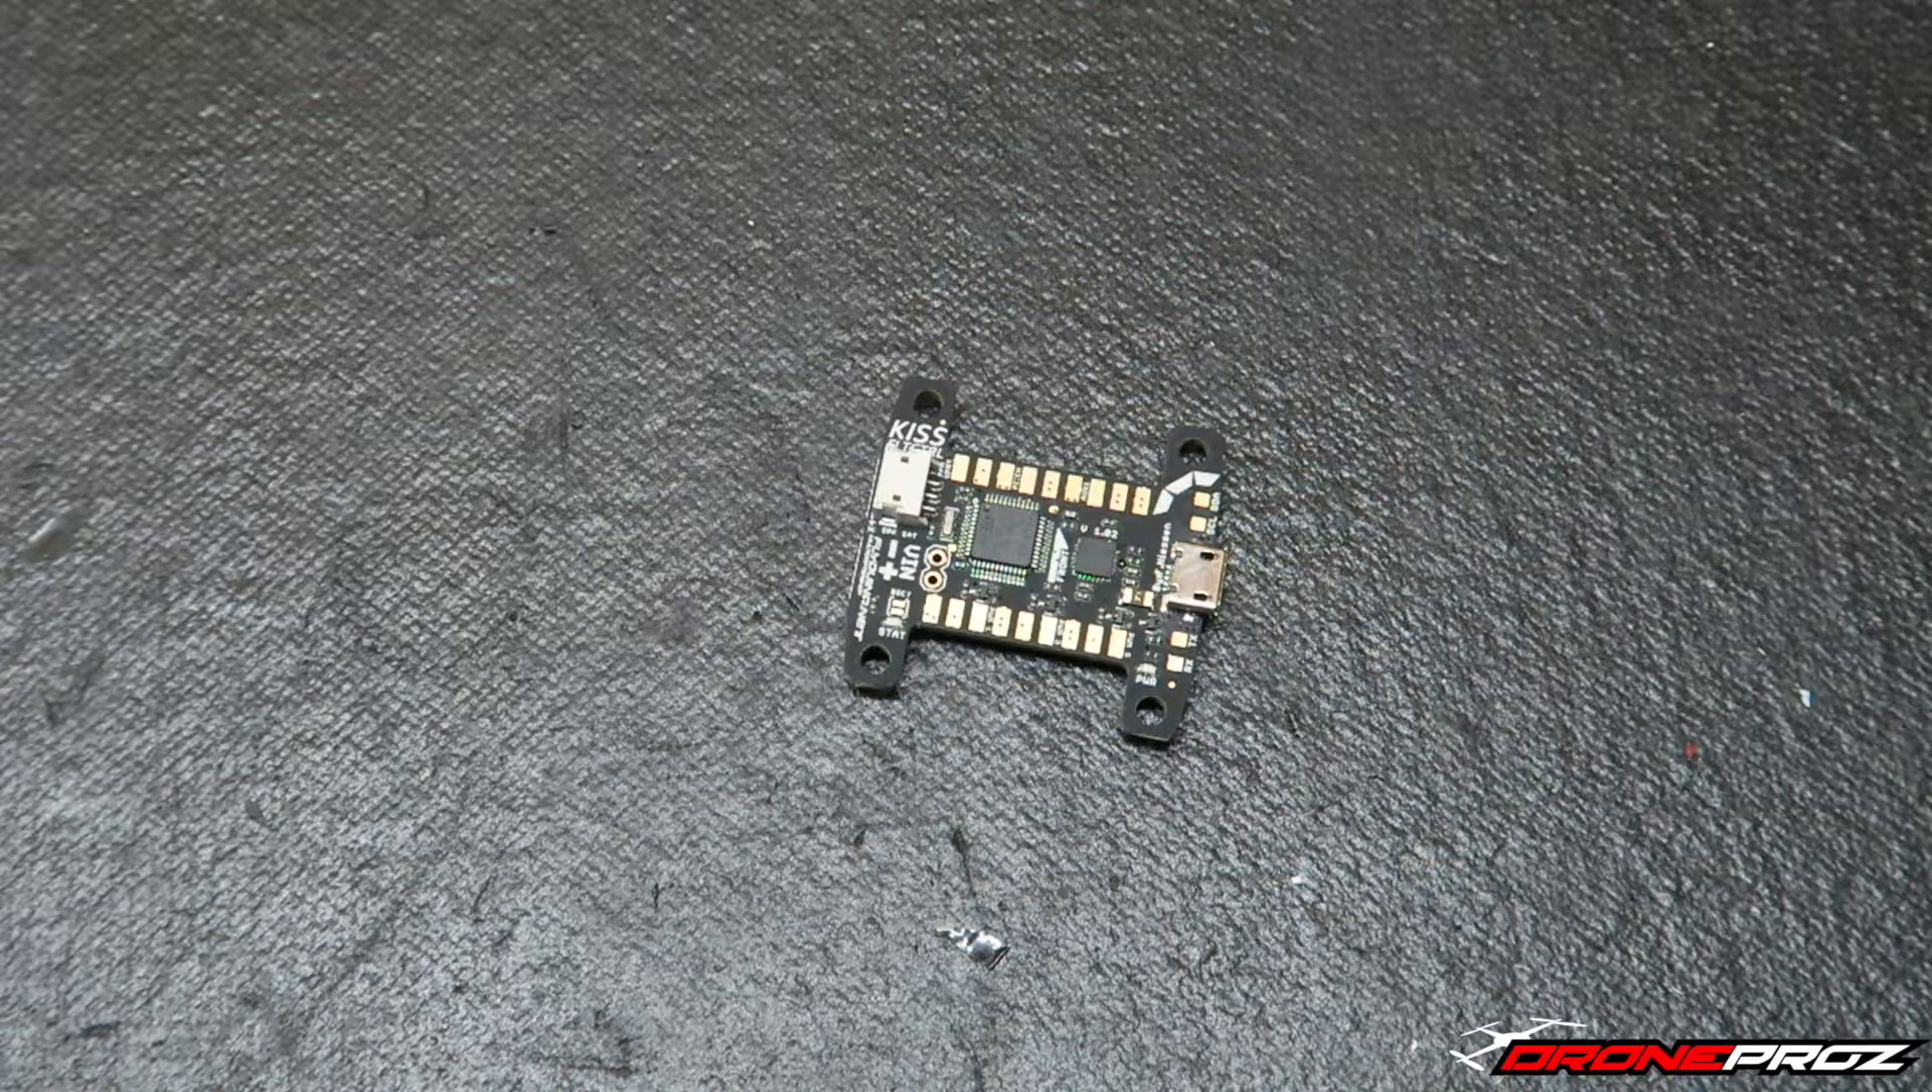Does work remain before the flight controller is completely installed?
Yes.